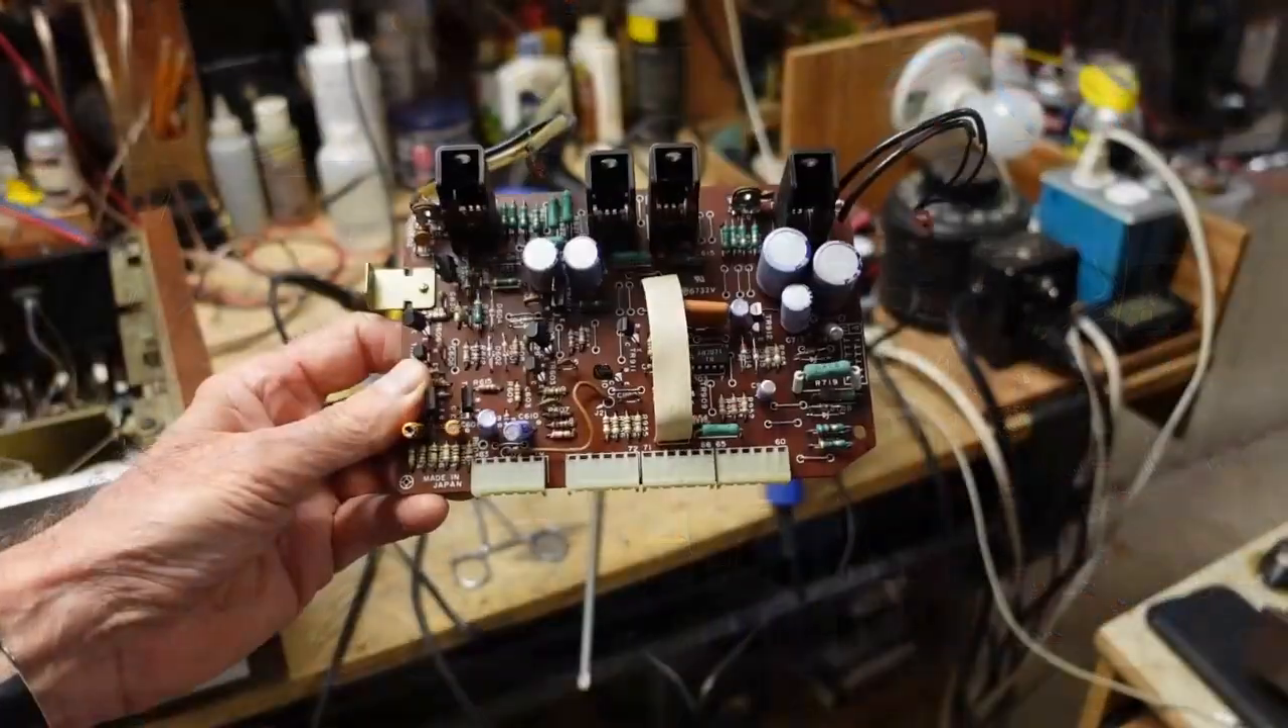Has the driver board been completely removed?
Yes.